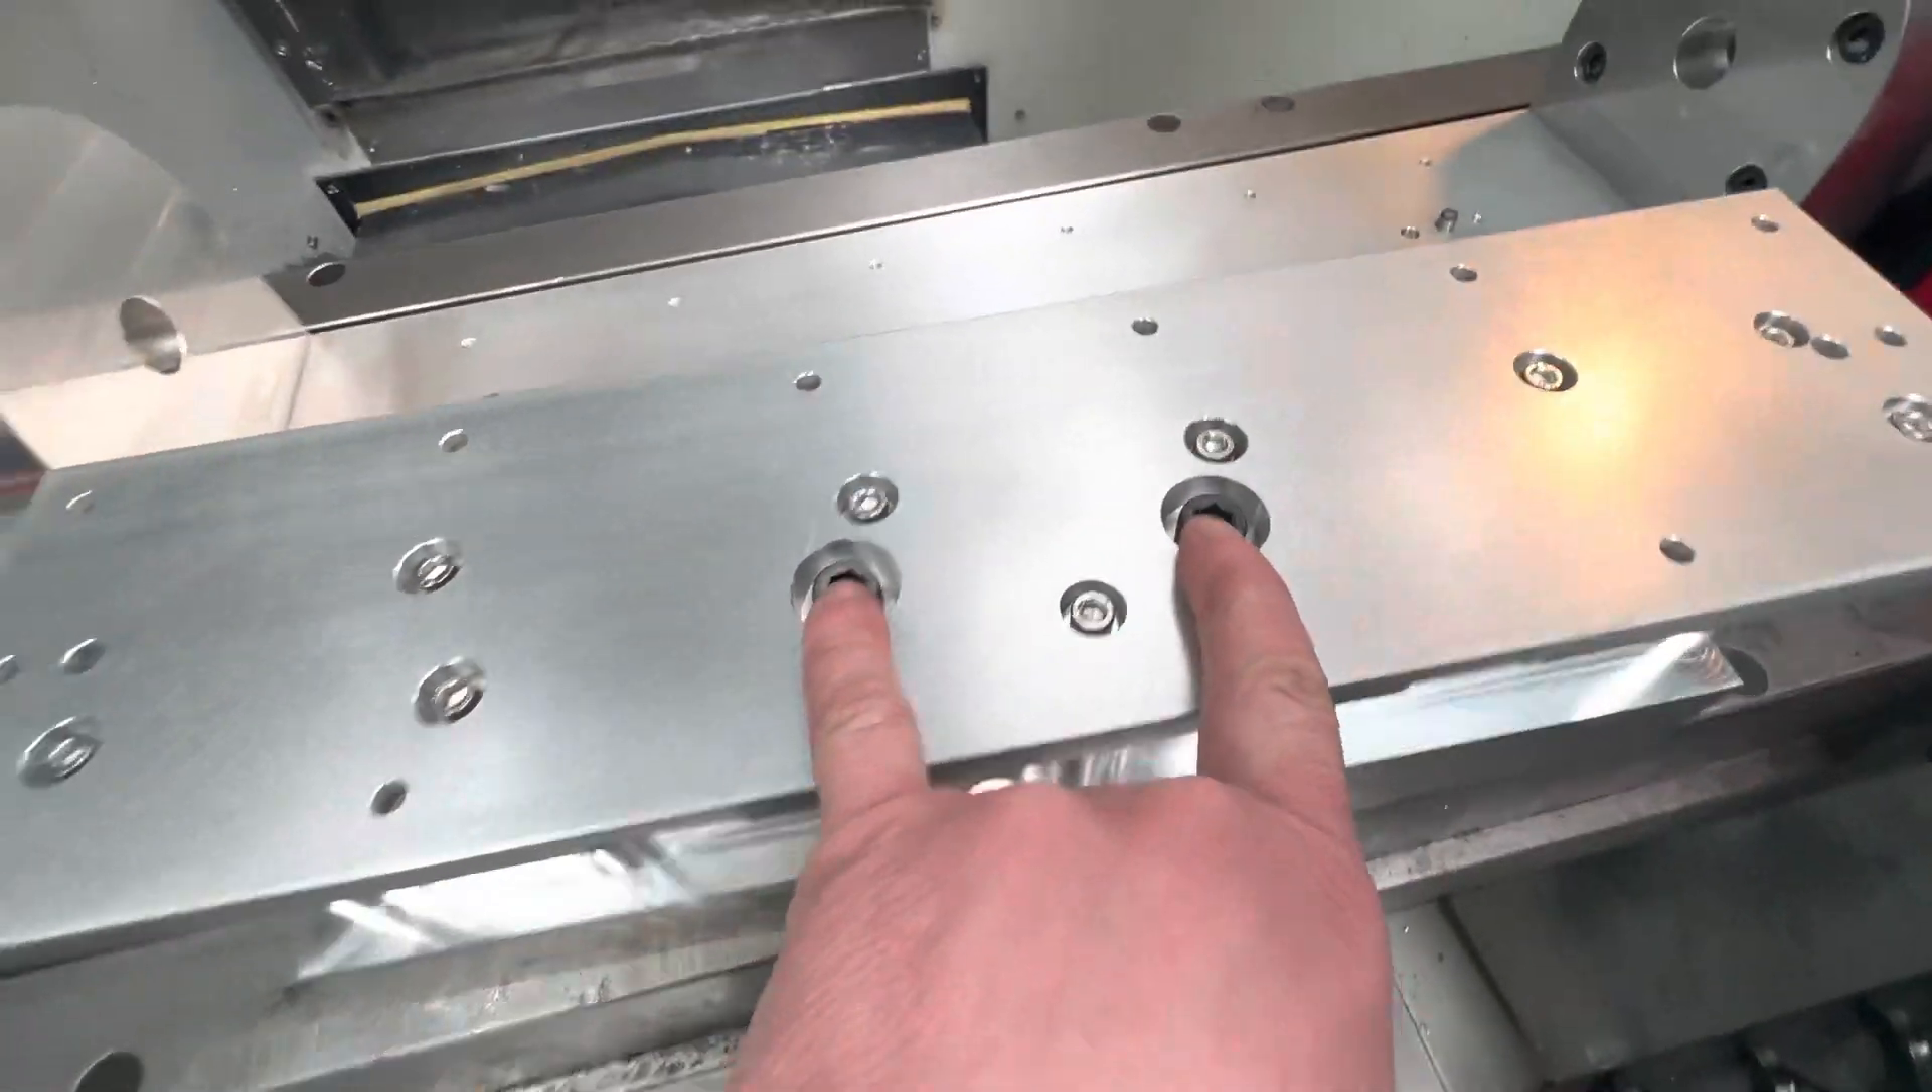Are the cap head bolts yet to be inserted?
No.